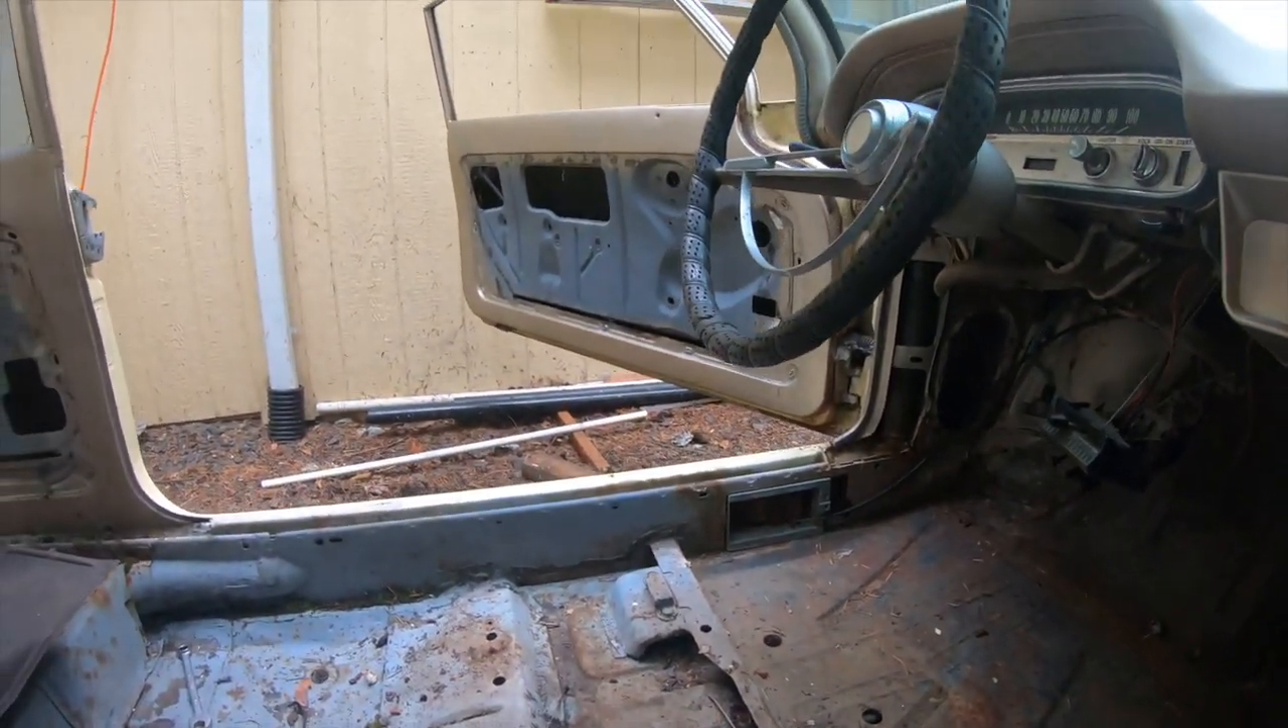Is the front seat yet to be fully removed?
No.